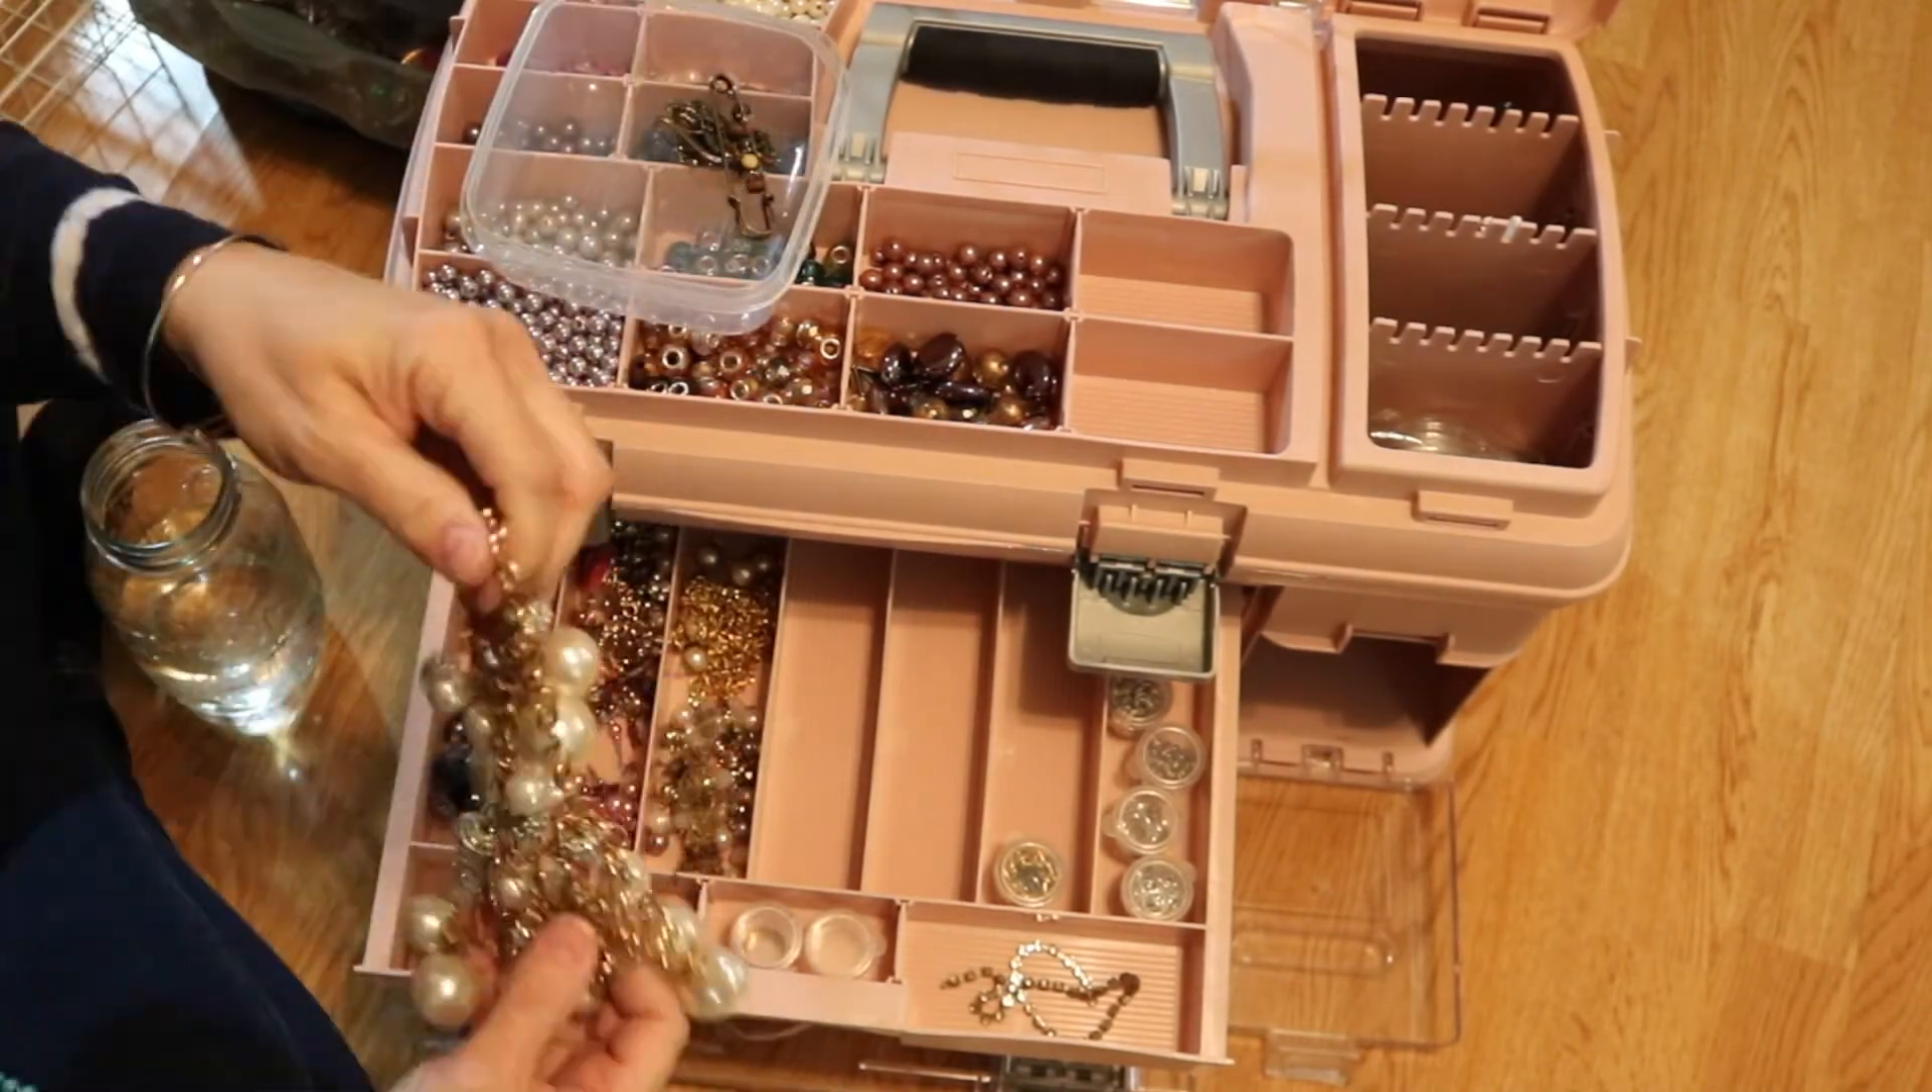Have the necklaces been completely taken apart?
No.